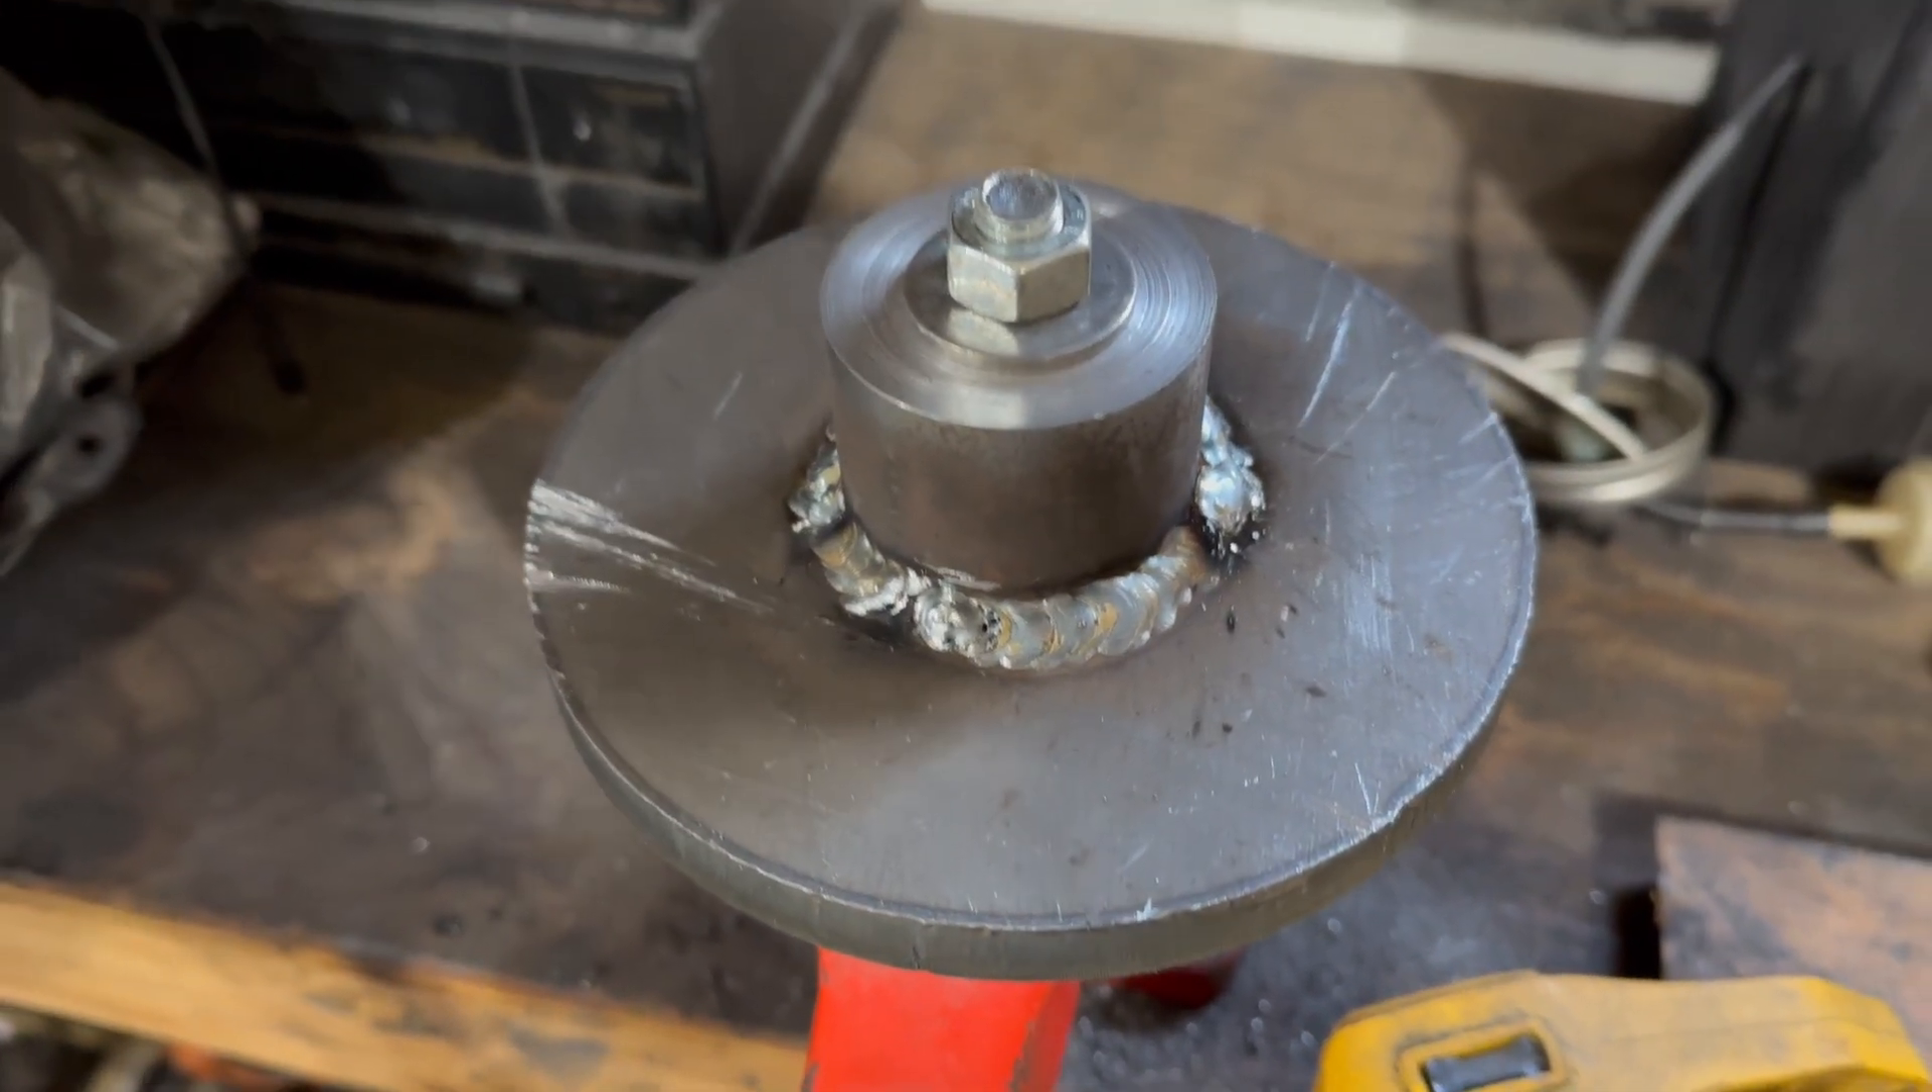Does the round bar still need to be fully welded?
No.